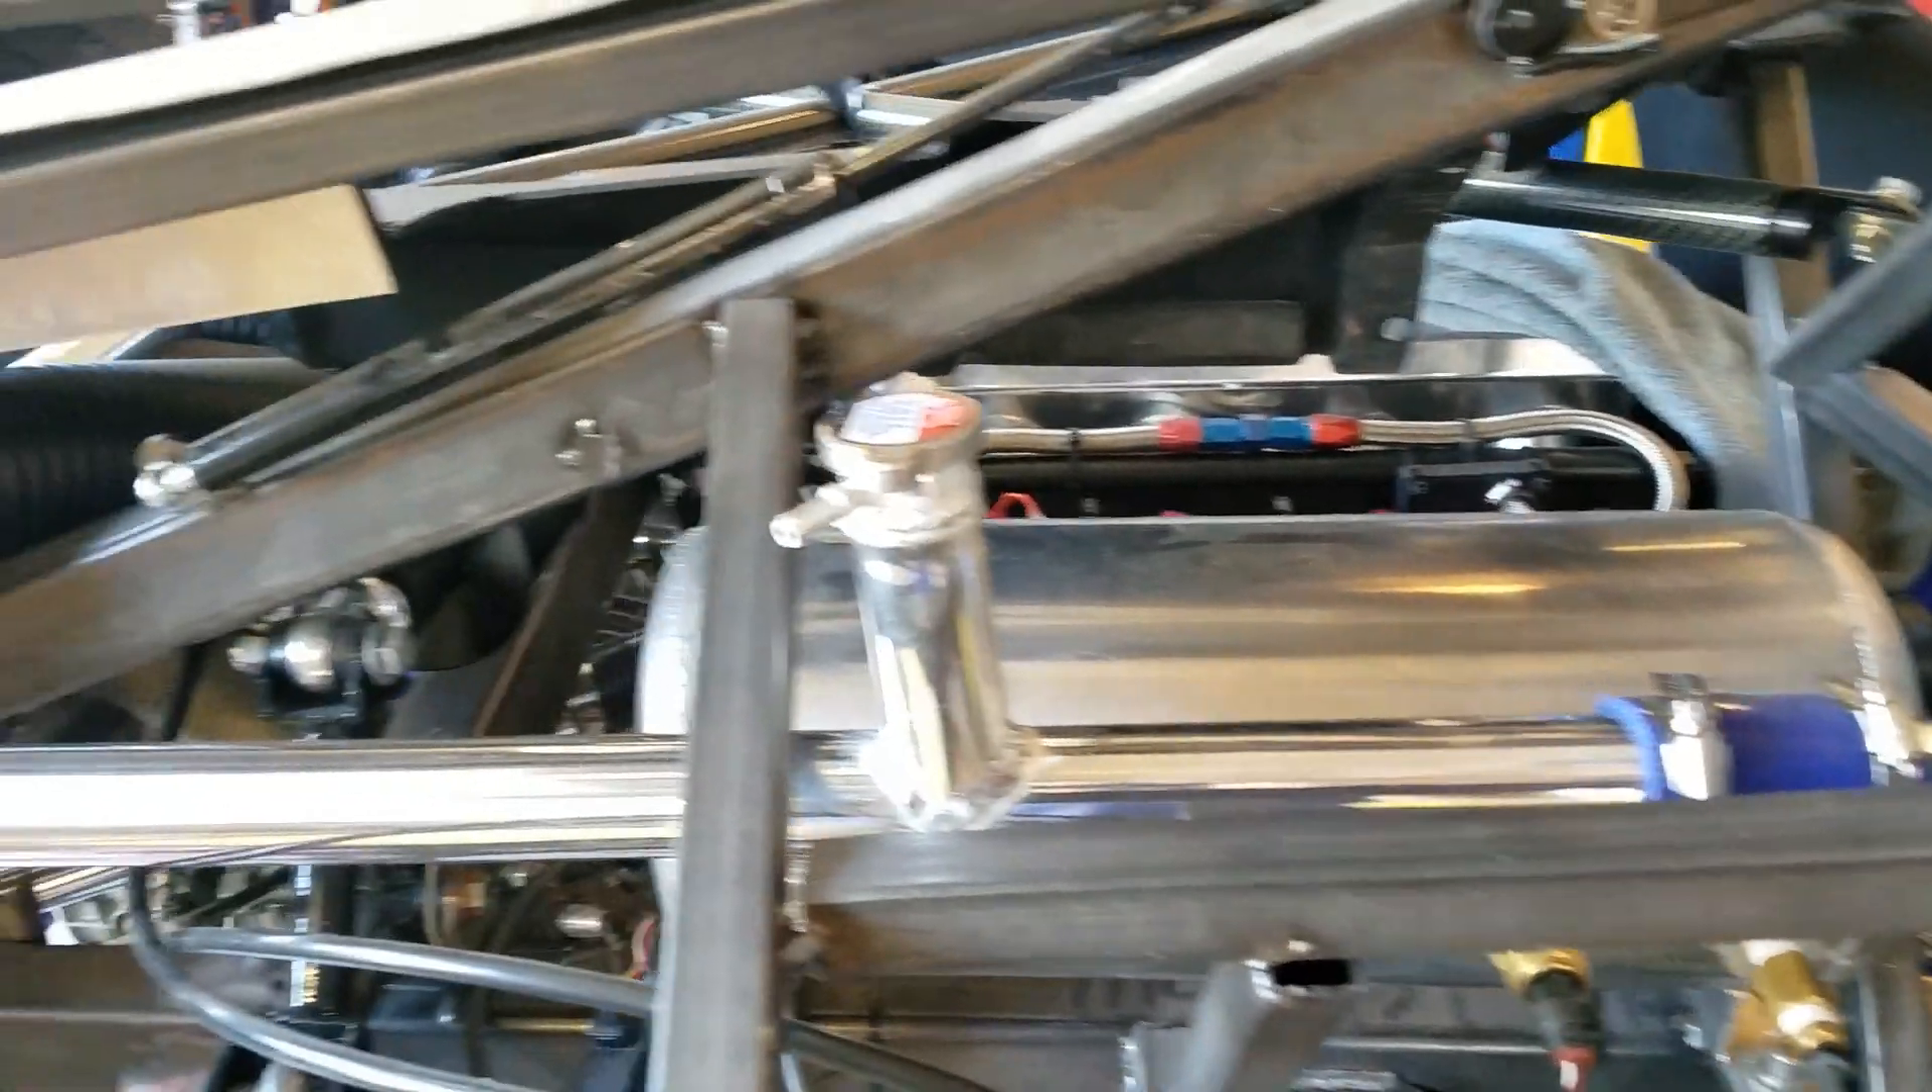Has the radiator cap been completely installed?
Yes.